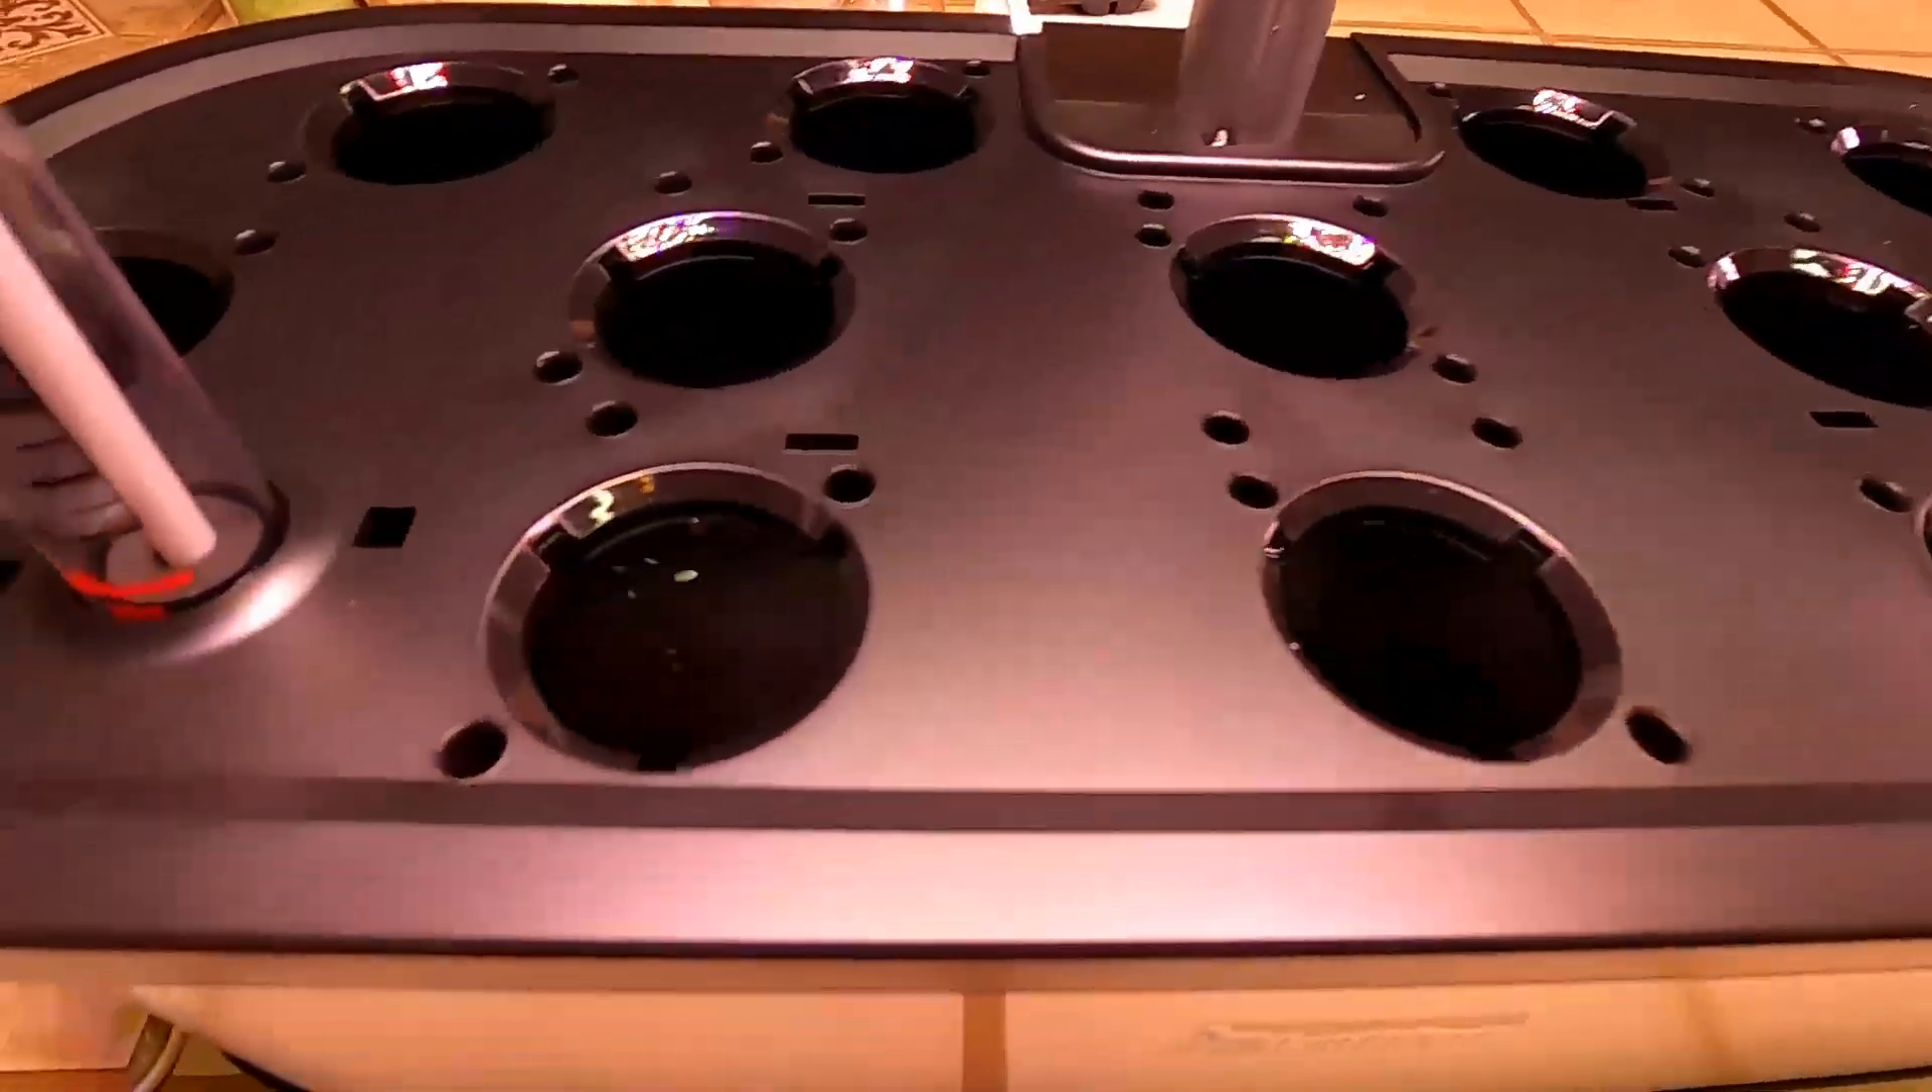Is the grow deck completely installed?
Yes.